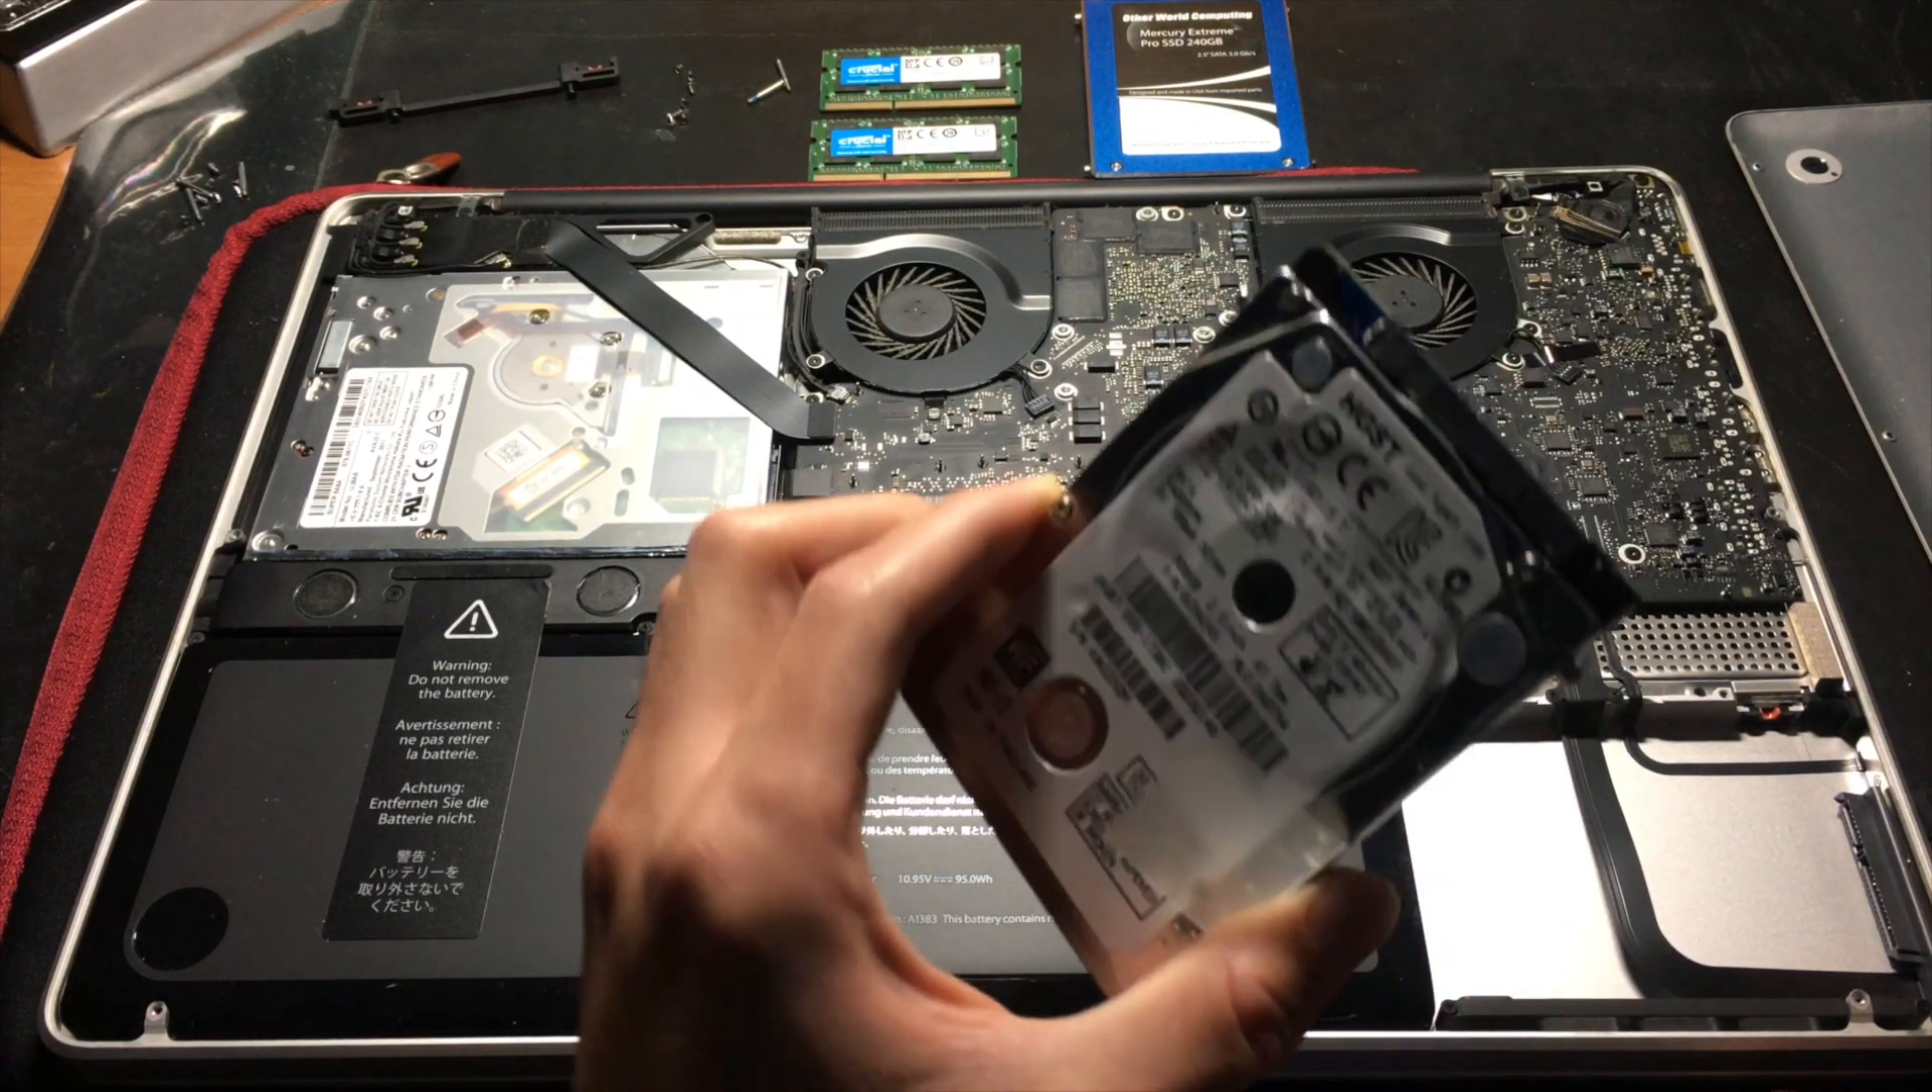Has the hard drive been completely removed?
Yes.